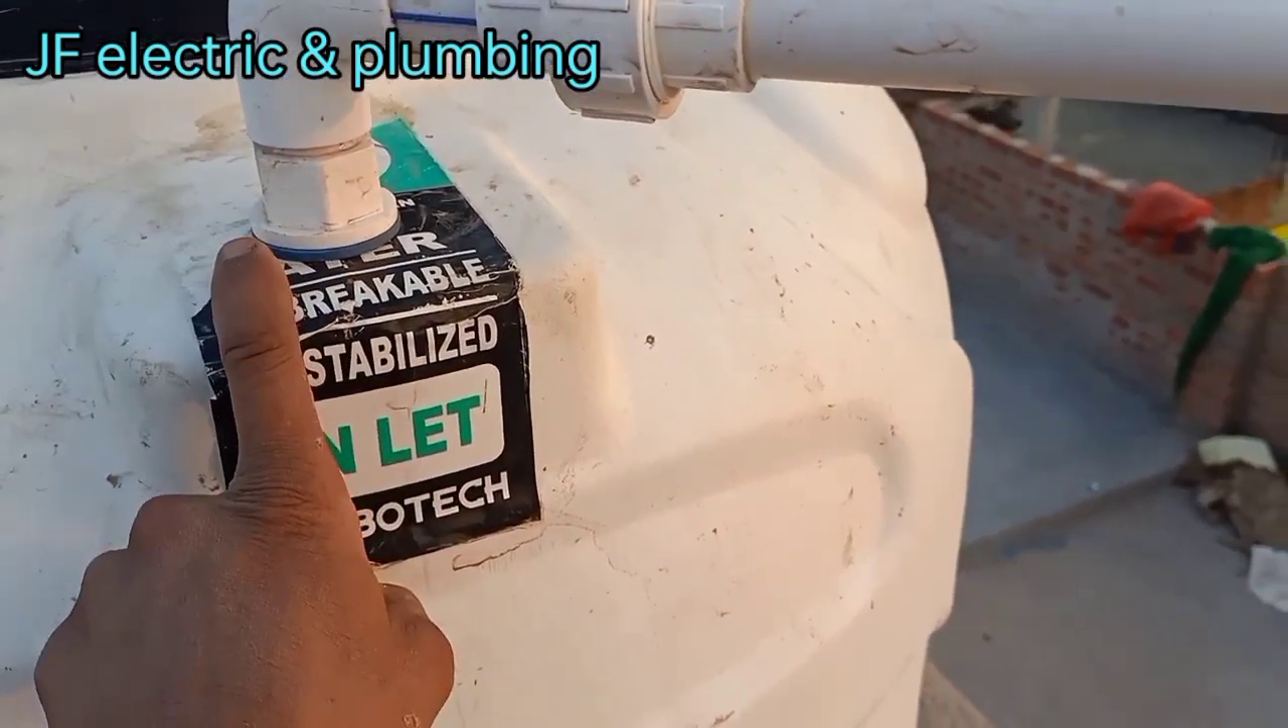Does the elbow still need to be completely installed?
No.